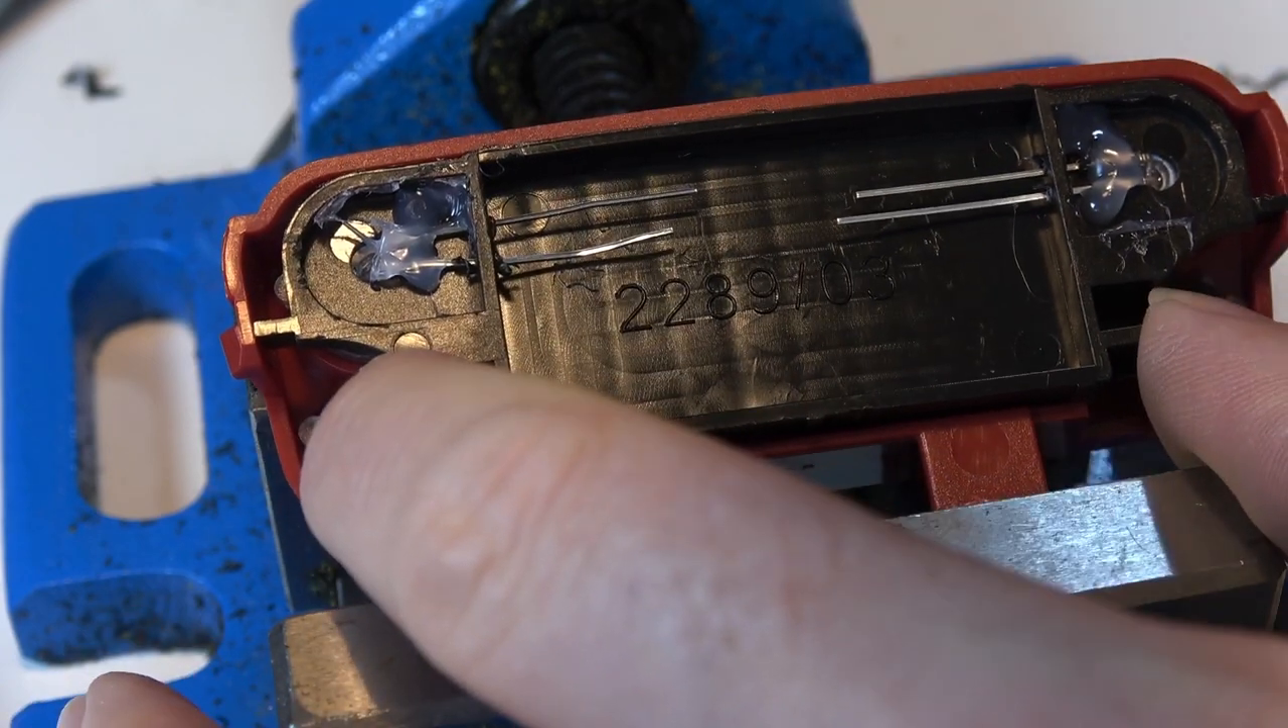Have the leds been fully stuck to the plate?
Yes.